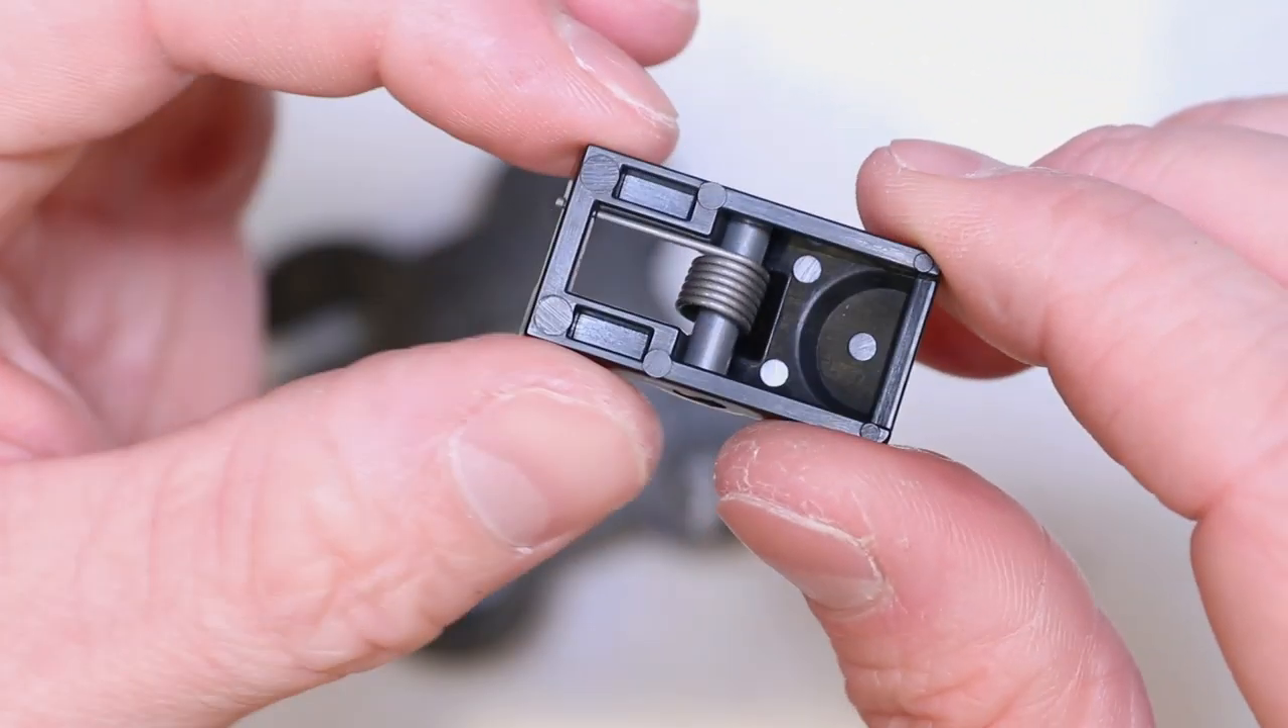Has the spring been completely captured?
Yes.